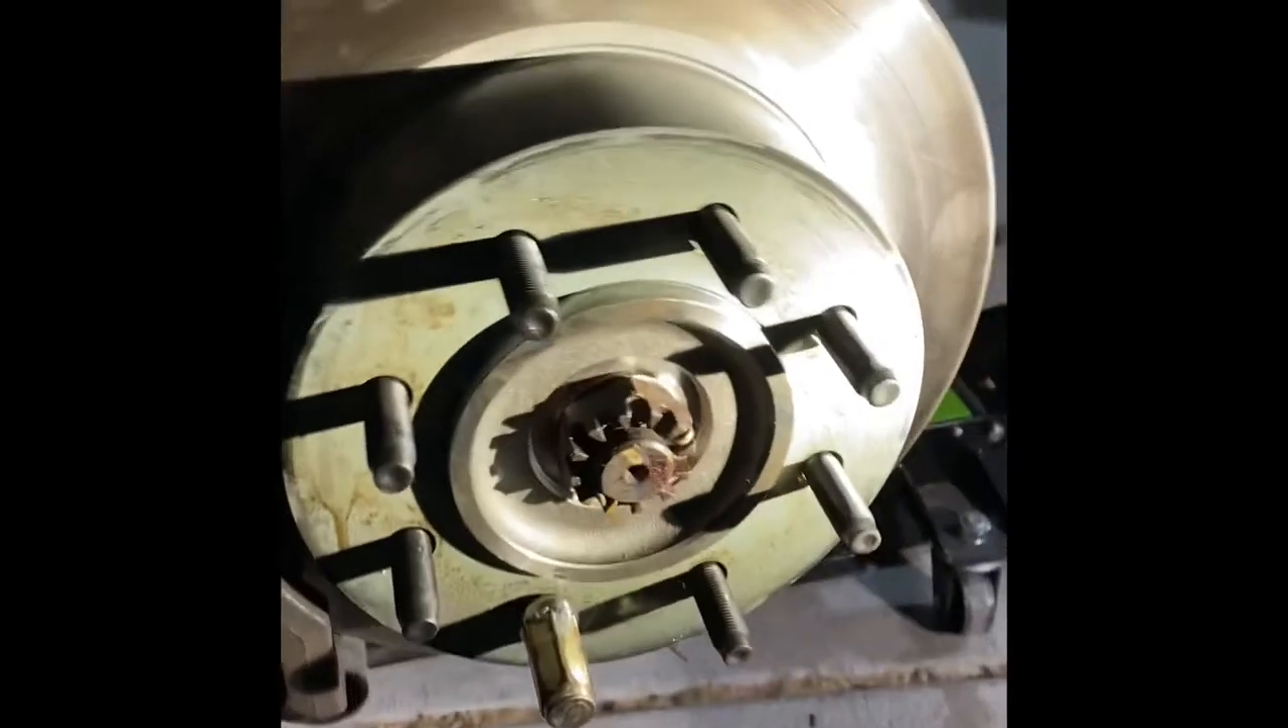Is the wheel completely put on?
No.